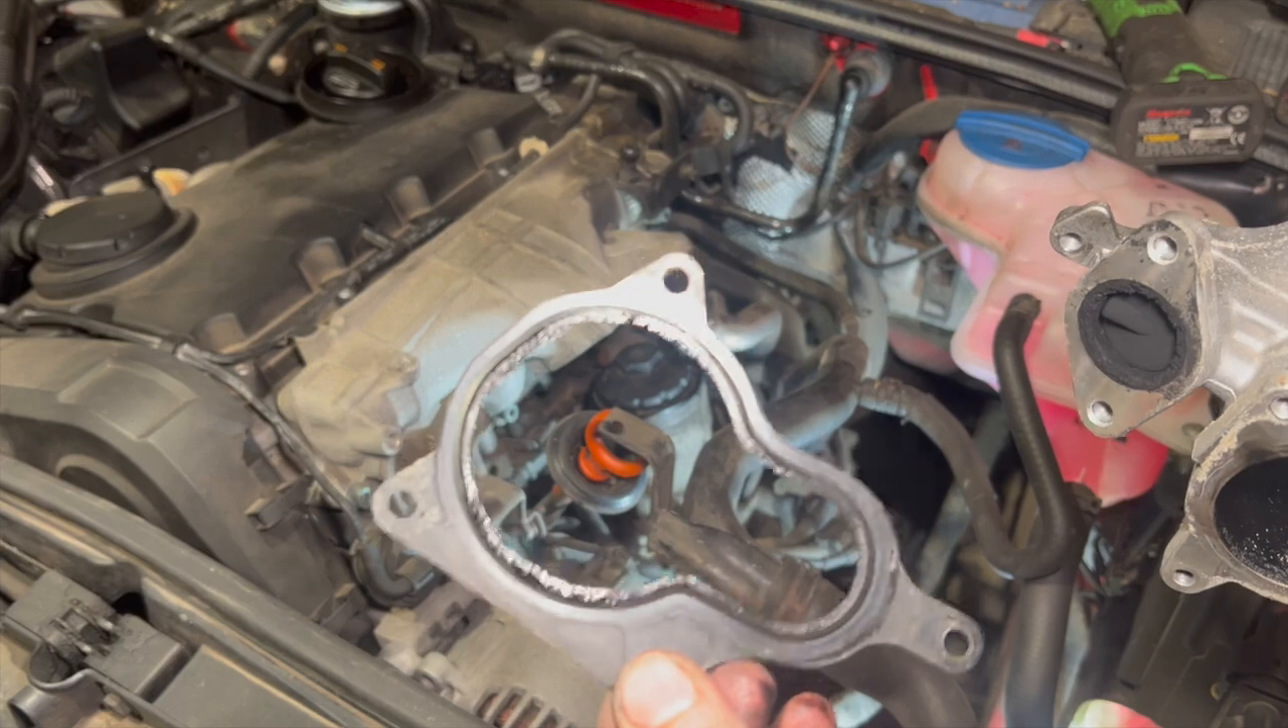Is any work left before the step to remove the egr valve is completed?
No.